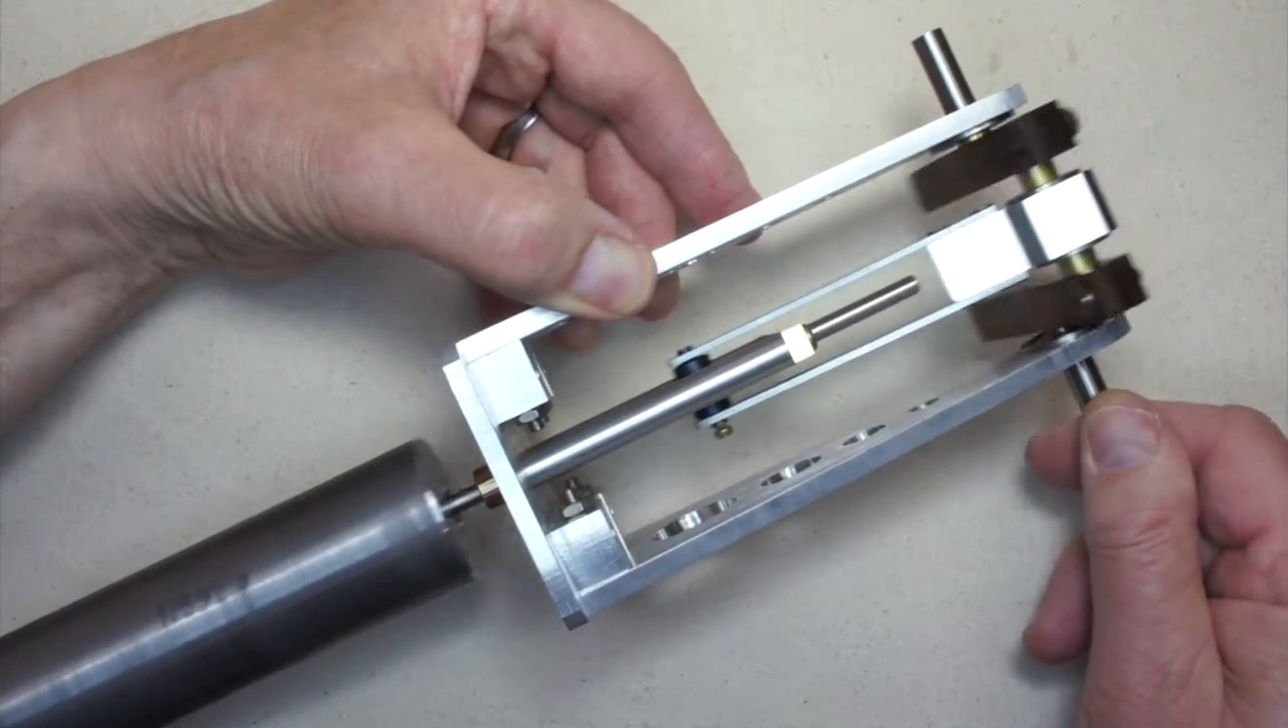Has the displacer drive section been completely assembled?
Yes.